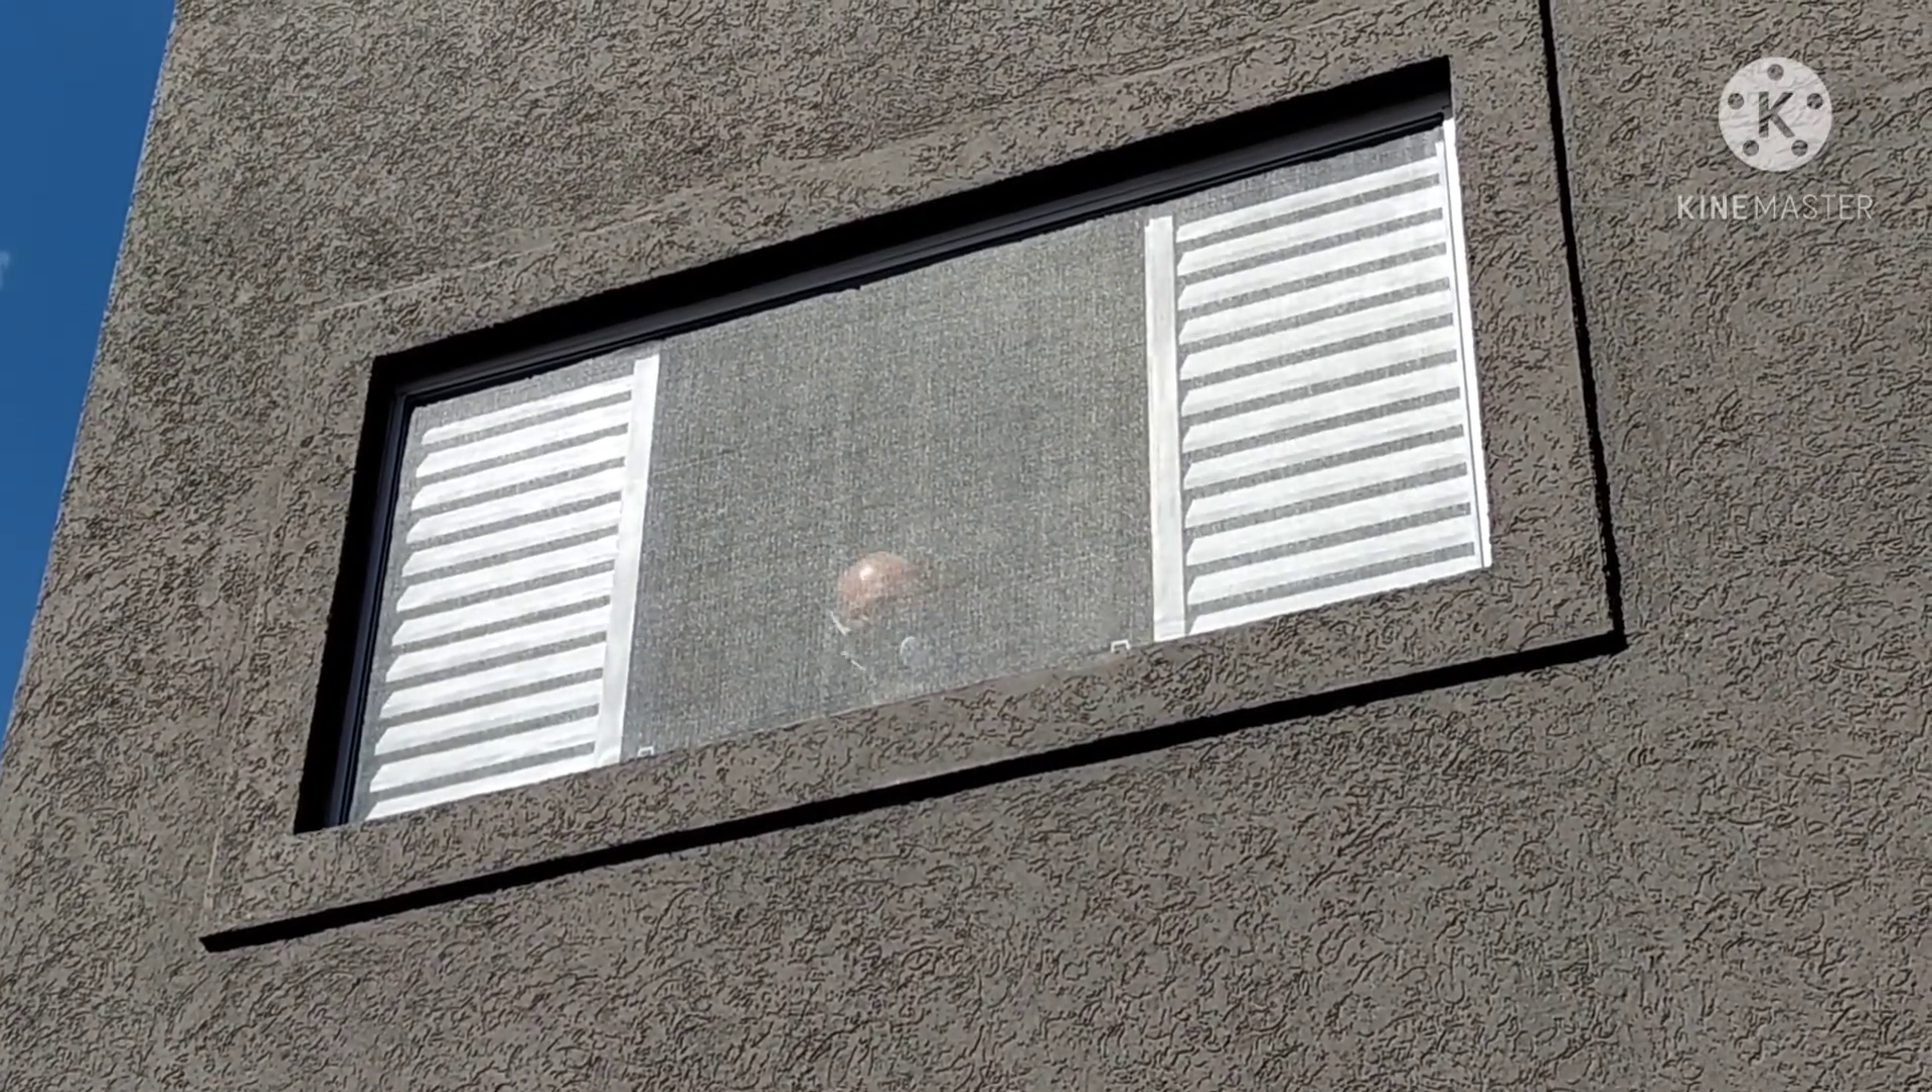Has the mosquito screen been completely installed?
Yes.